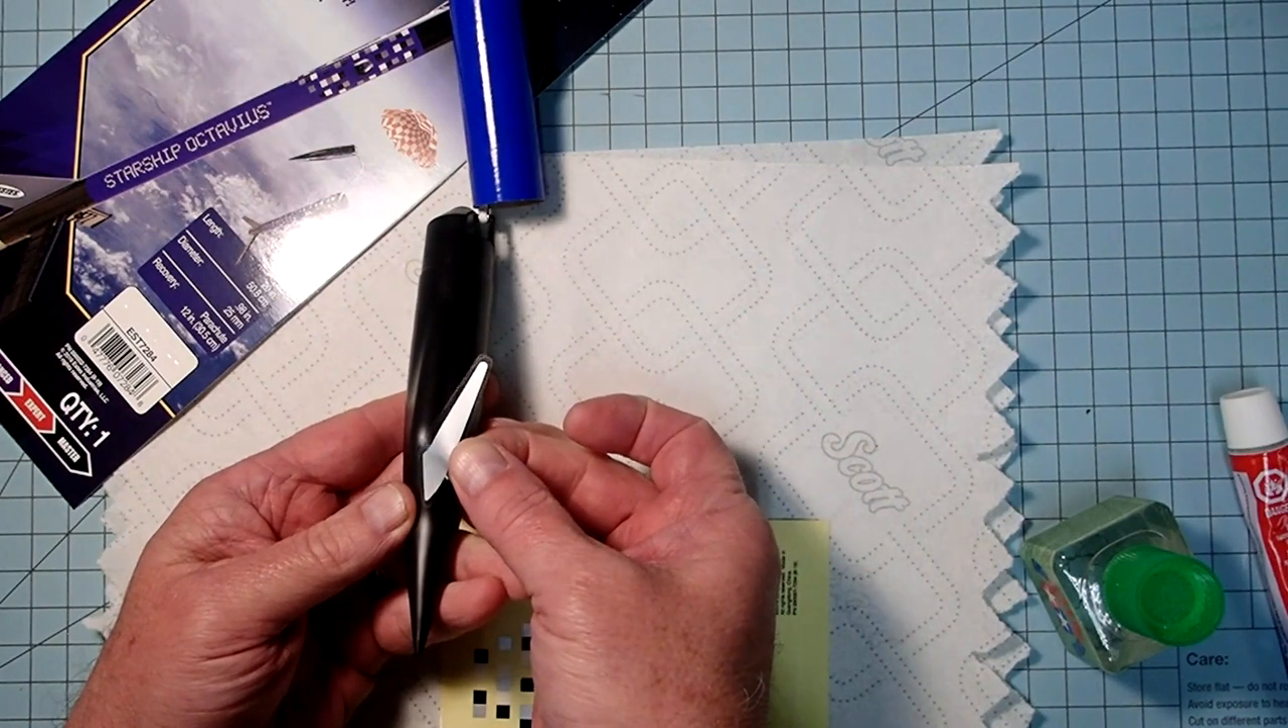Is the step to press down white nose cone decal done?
No.